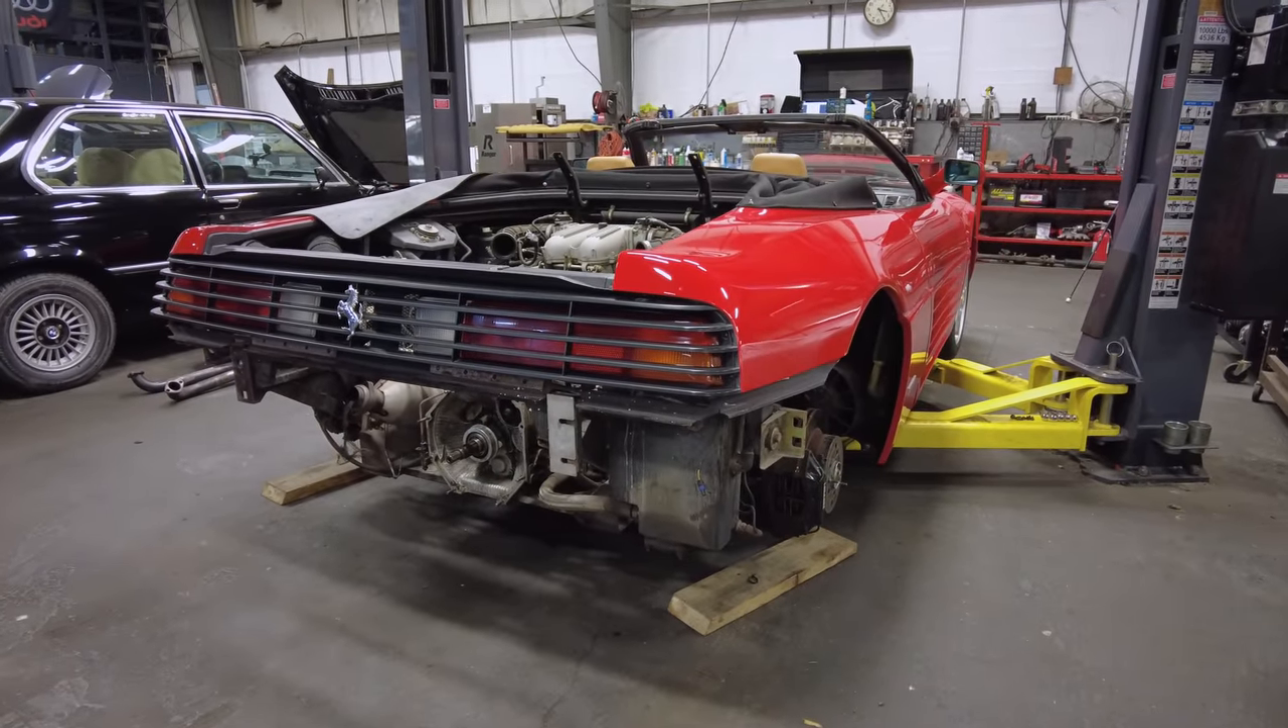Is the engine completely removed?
No.